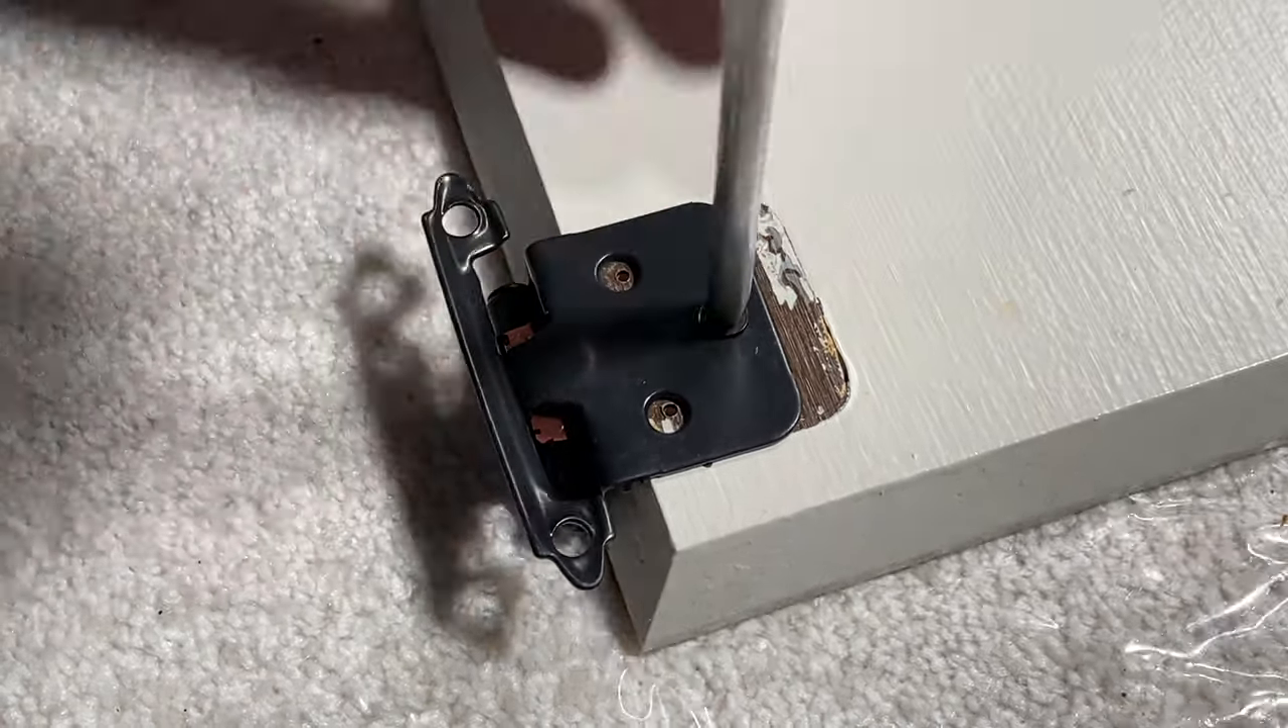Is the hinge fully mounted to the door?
No.